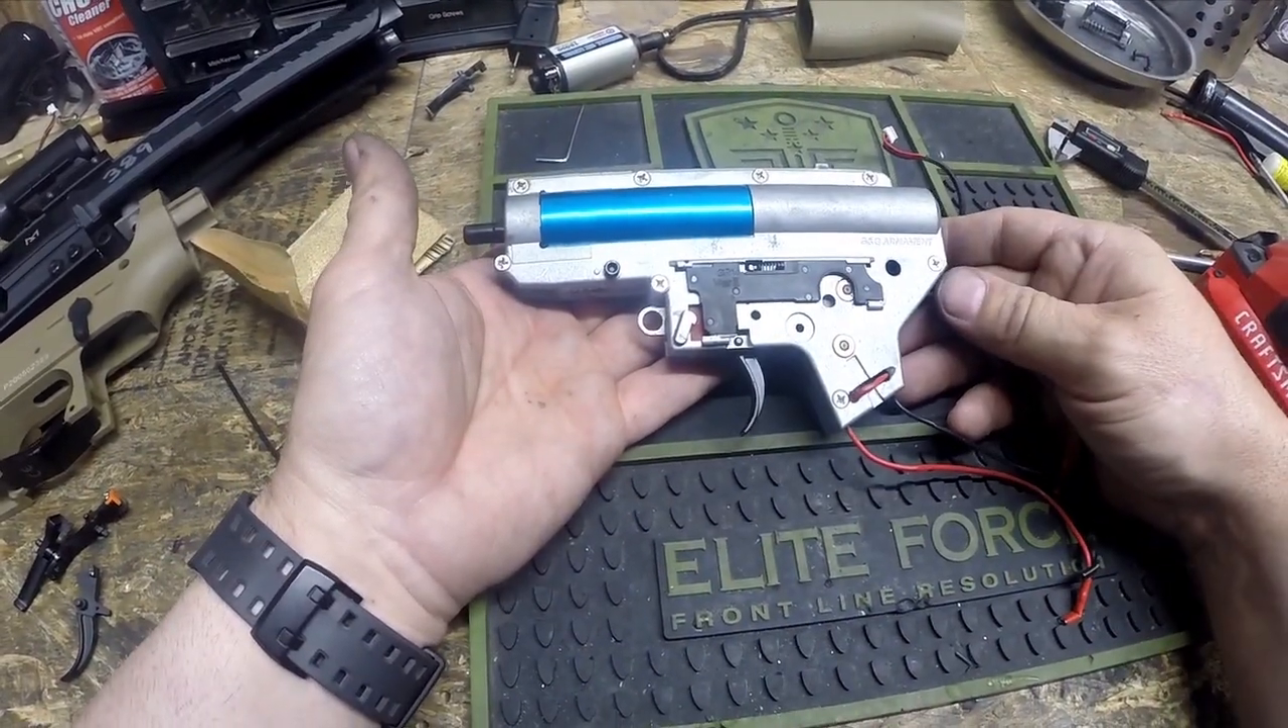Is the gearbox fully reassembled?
Yes.